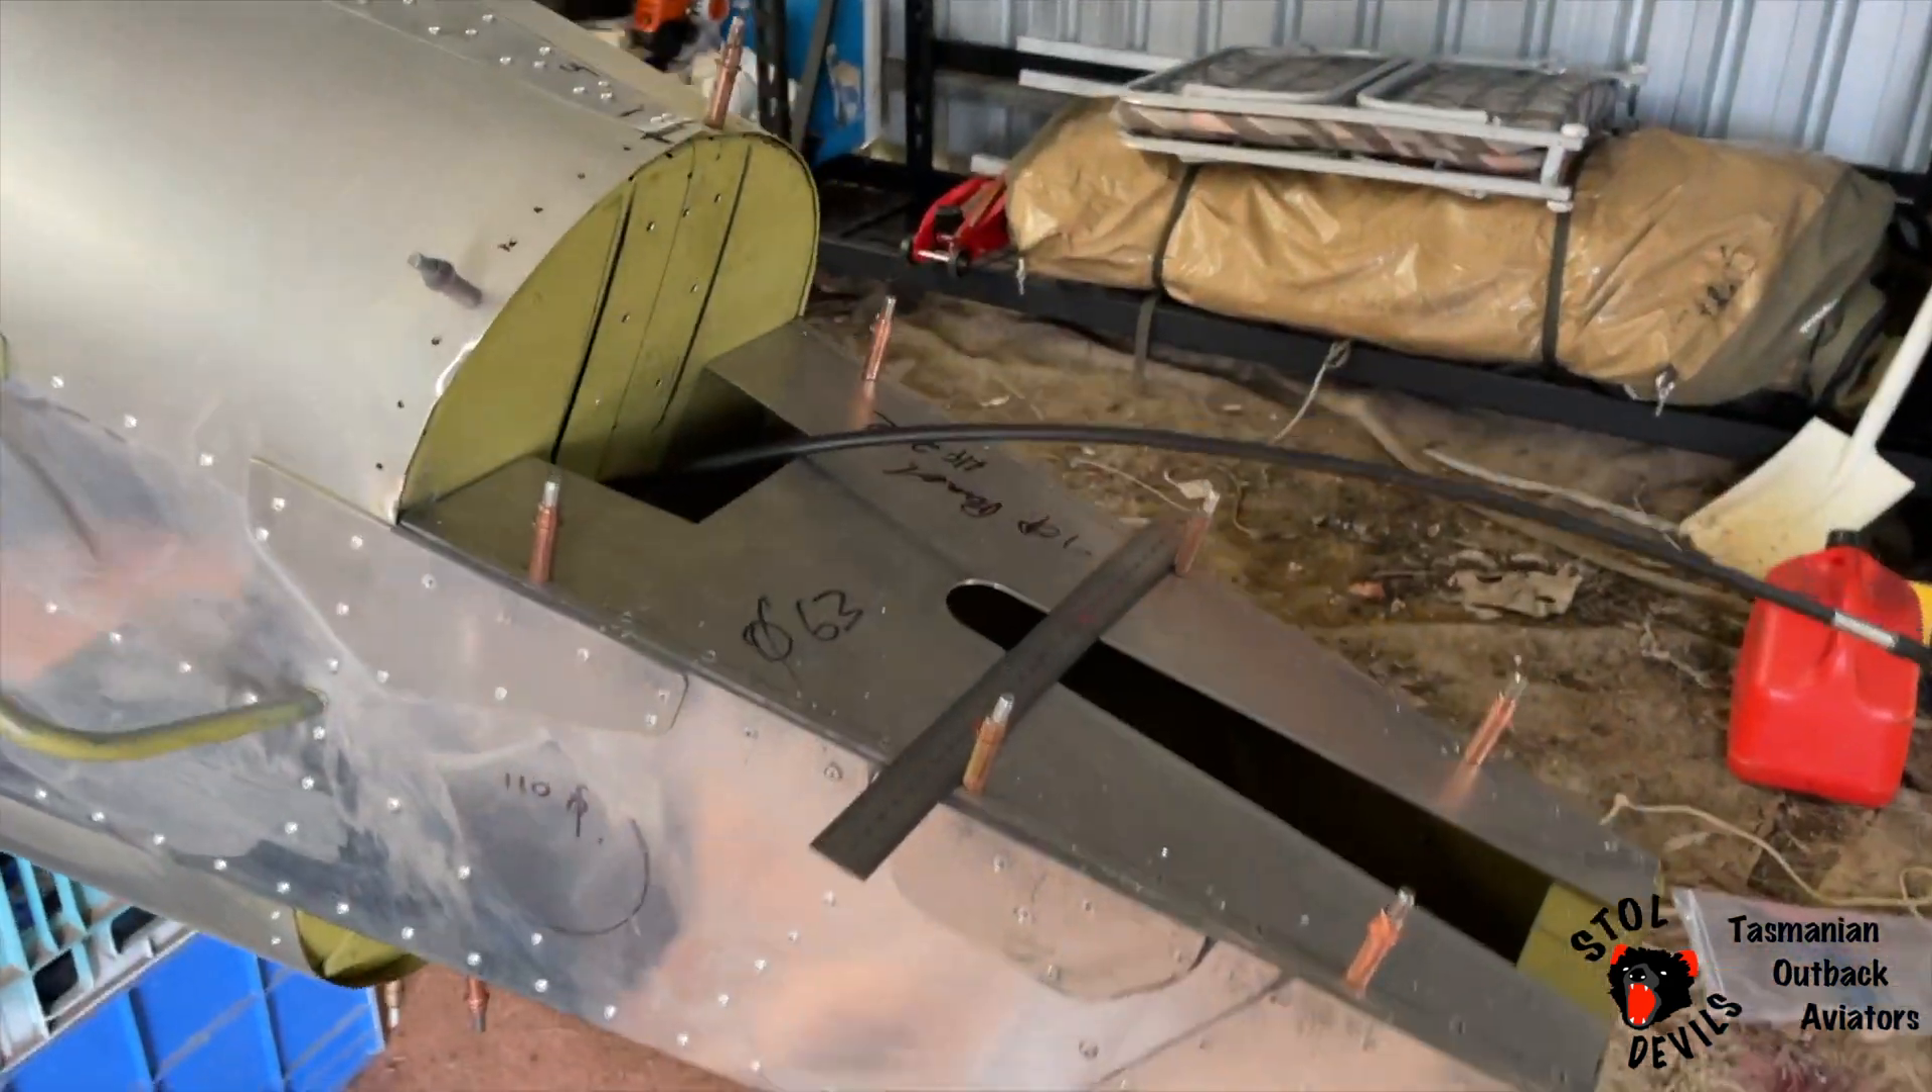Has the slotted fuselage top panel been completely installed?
No.